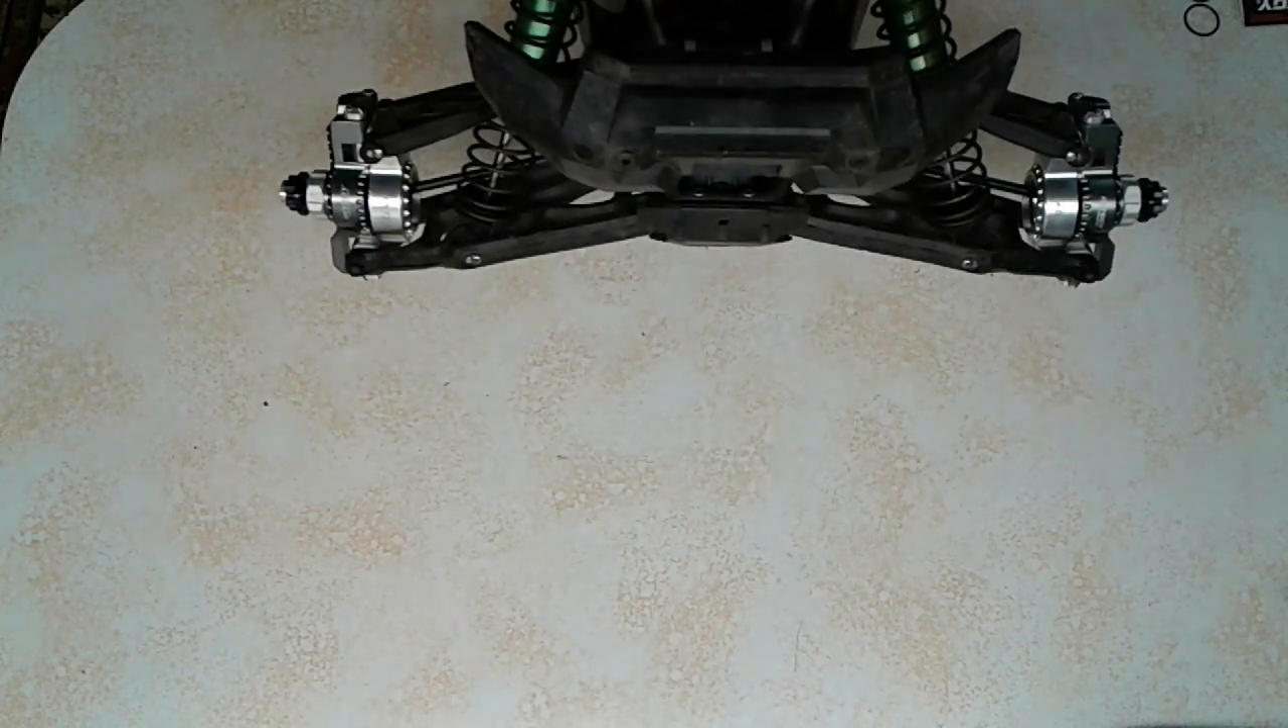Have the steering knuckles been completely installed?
Yes.